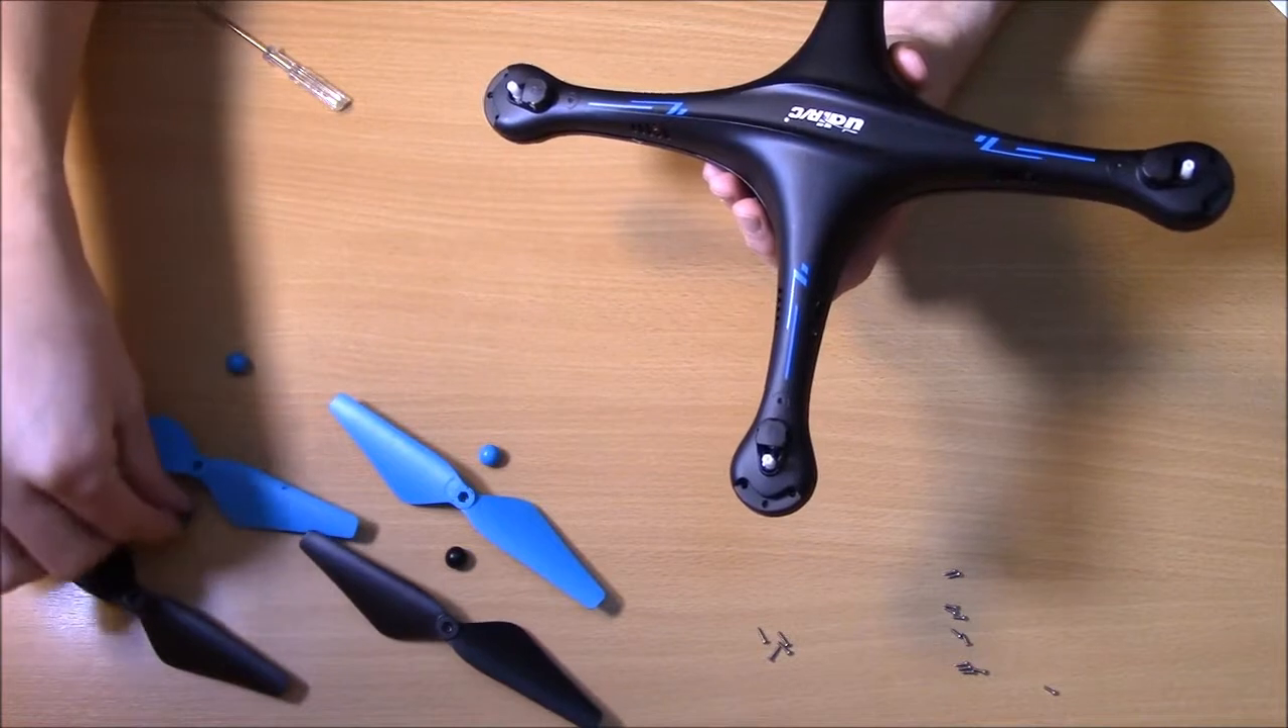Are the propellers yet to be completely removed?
No.